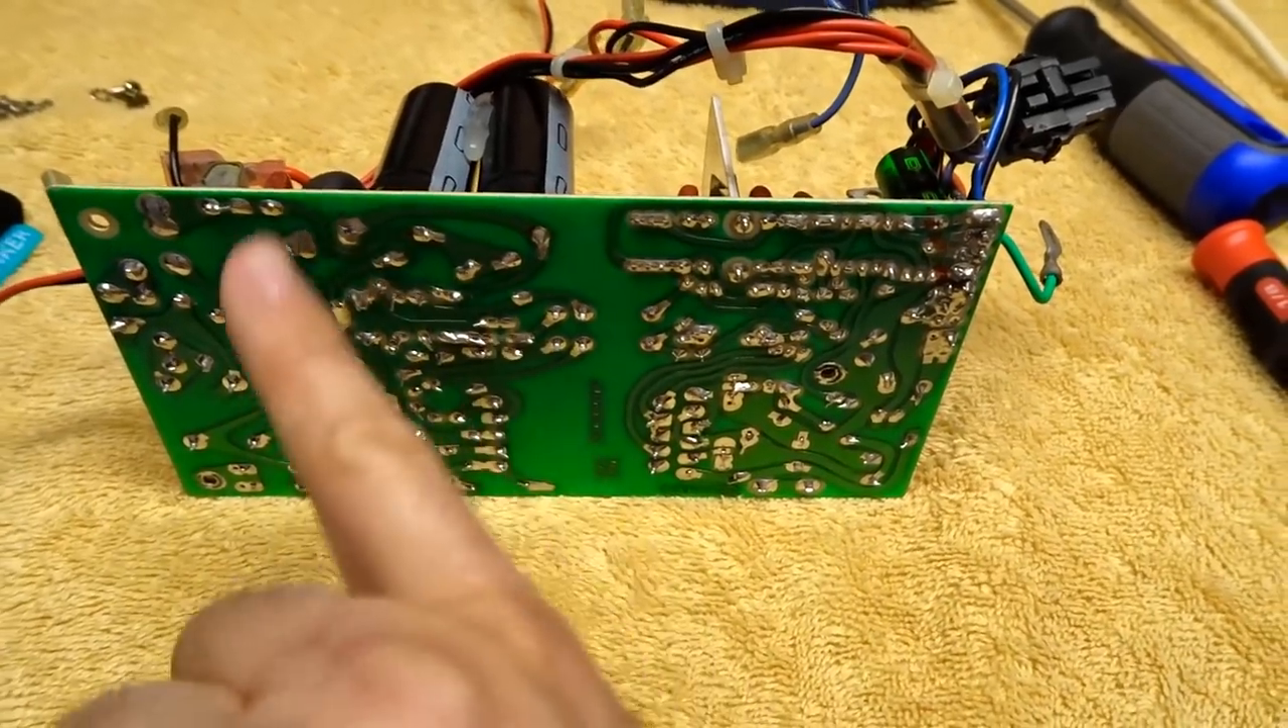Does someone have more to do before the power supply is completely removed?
No.